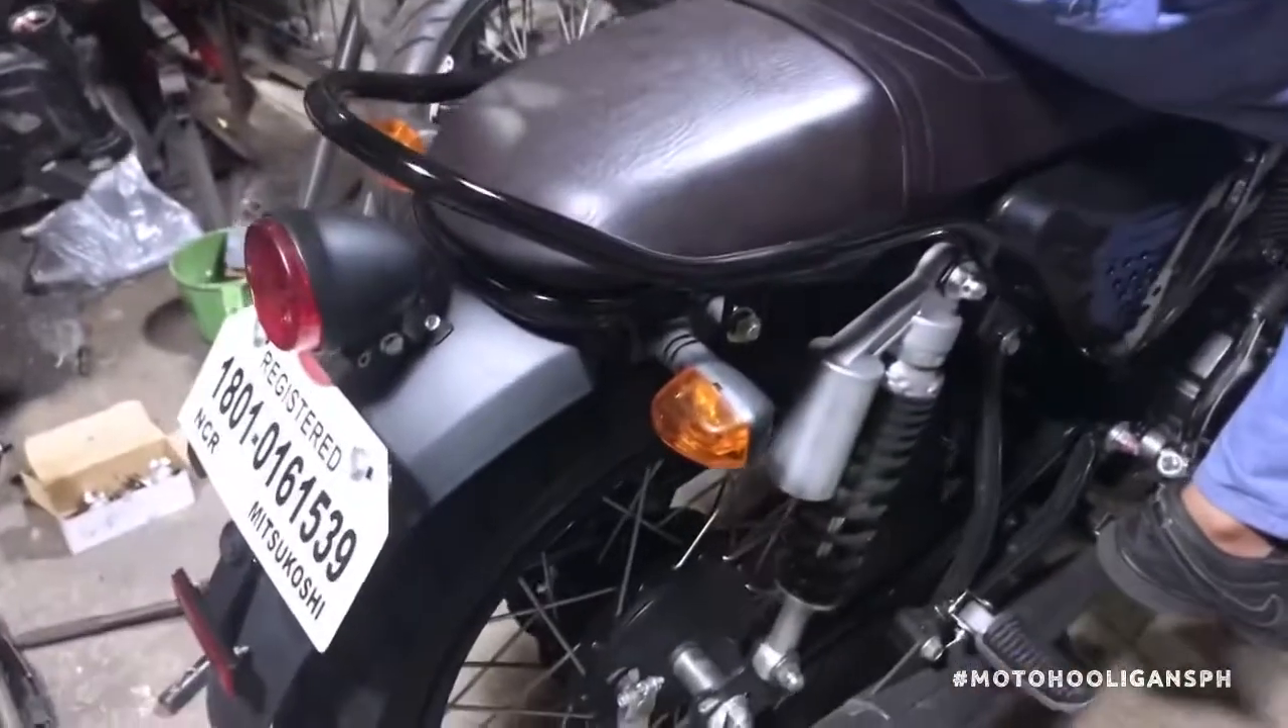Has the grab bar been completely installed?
Yes.